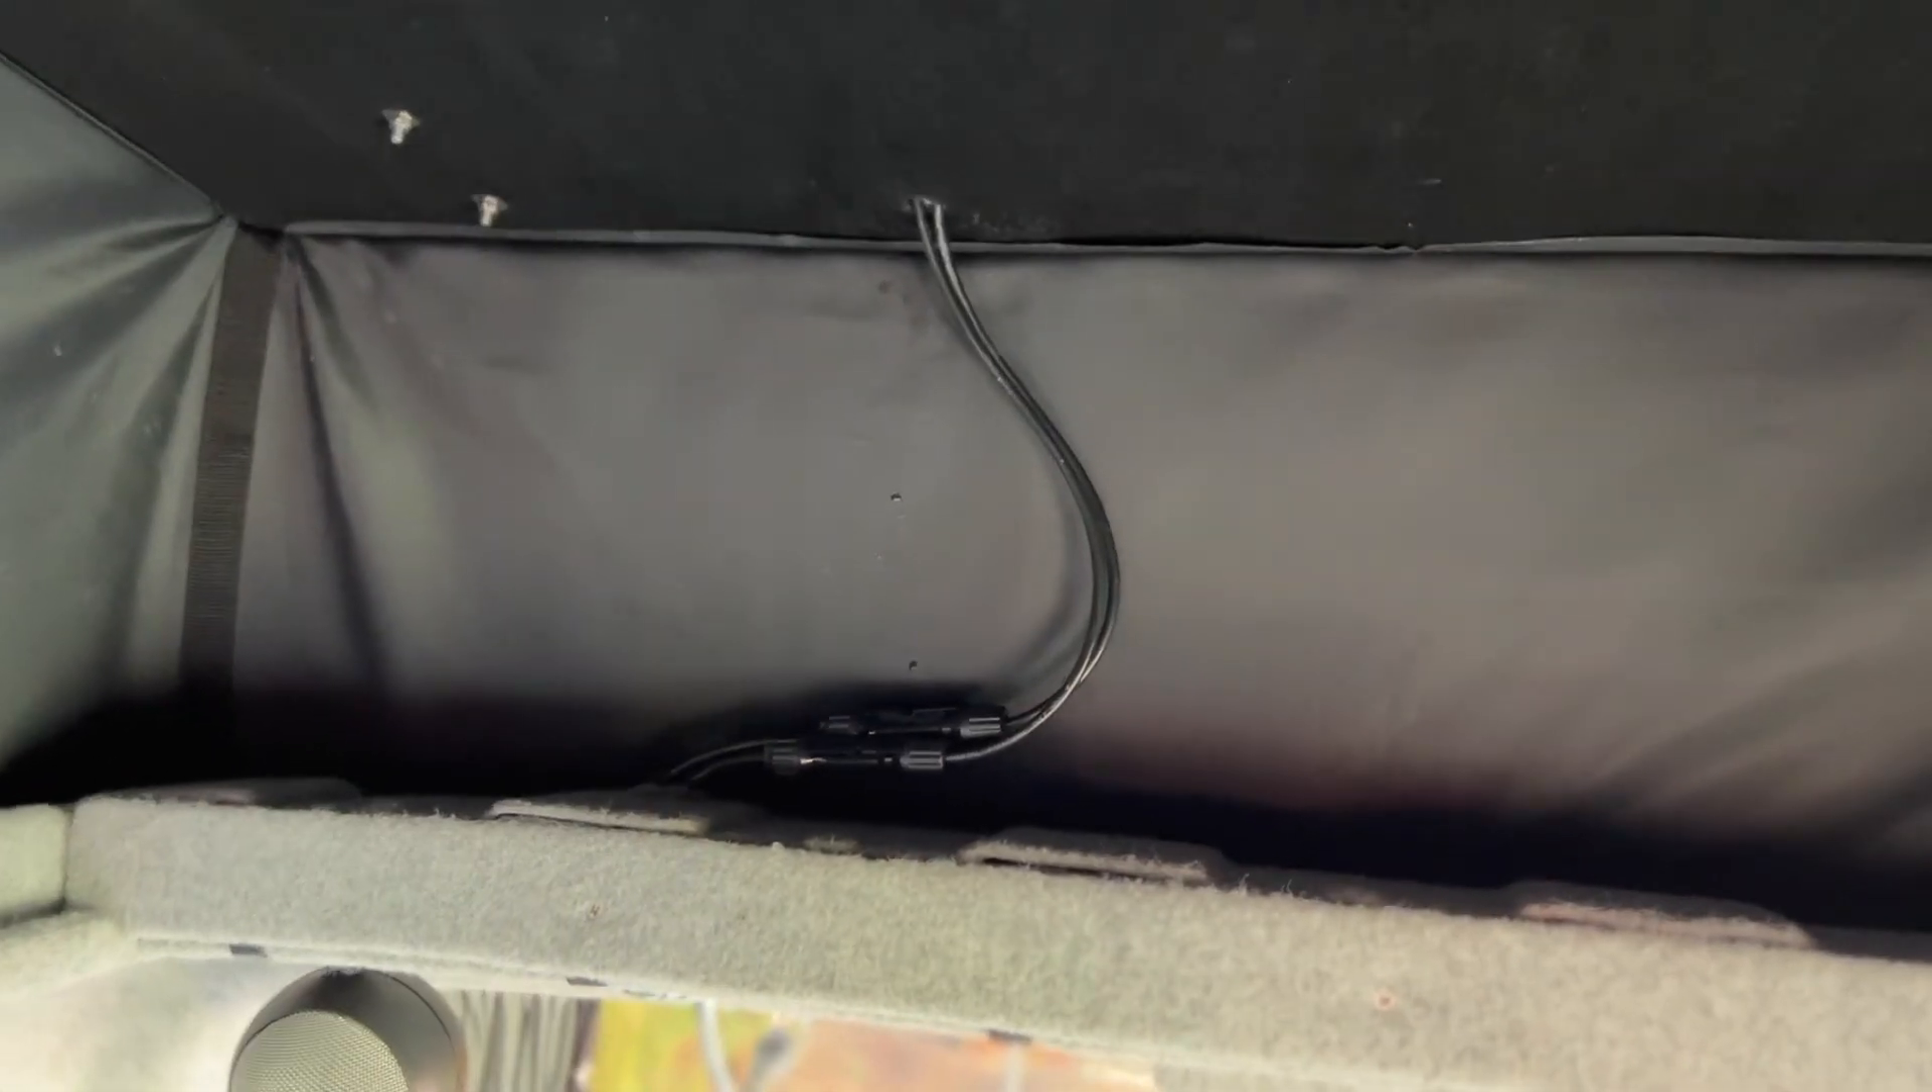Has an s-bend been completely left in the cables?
Yes.